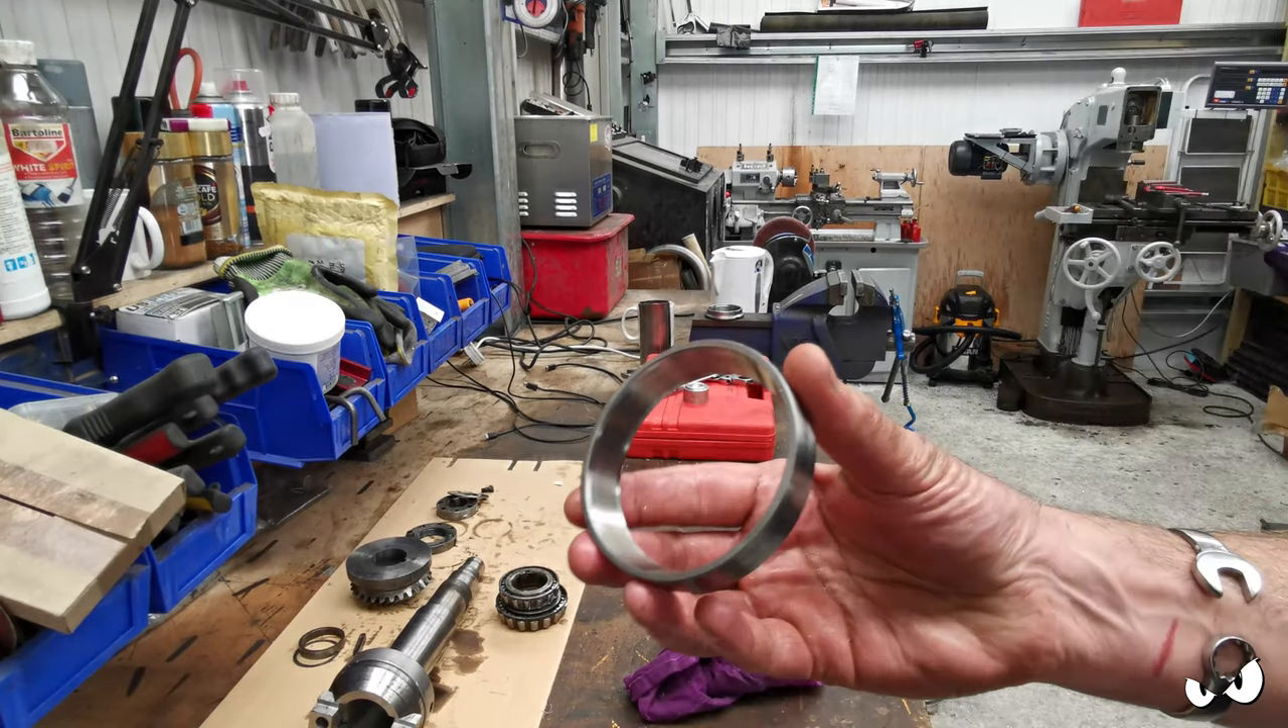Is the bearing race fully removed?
Yes.